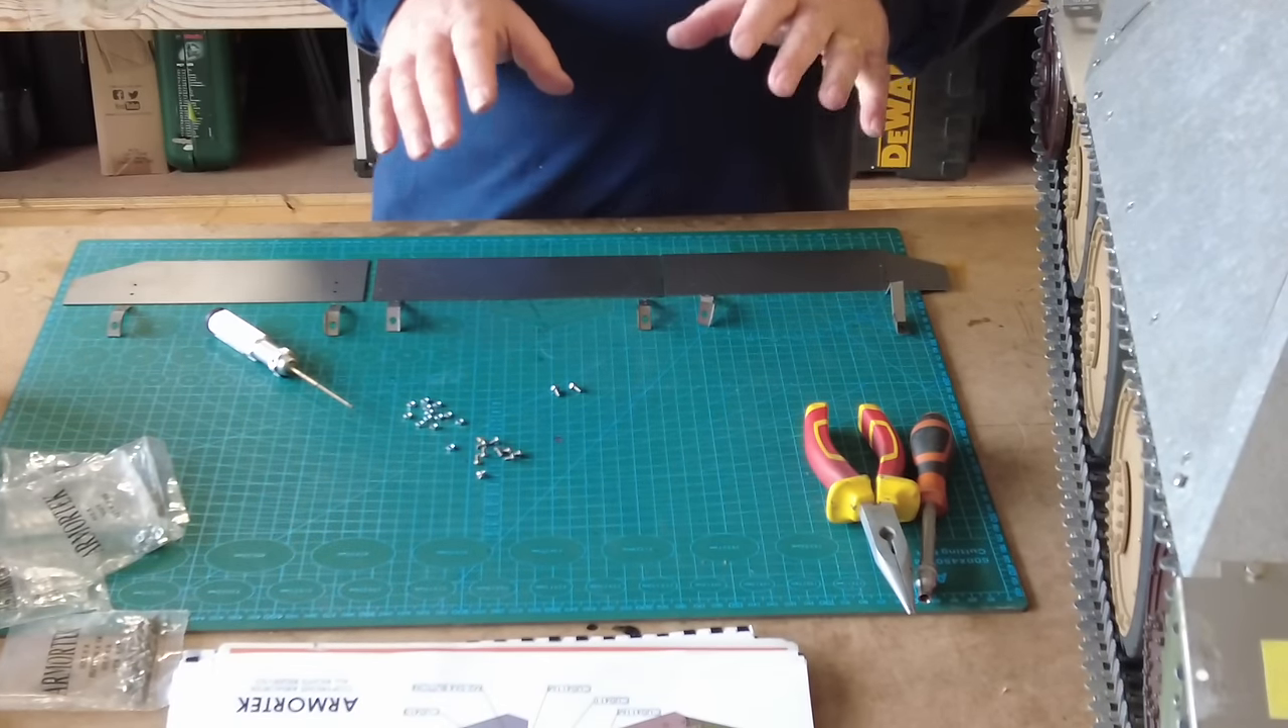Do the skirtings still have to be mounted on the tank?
Yes.